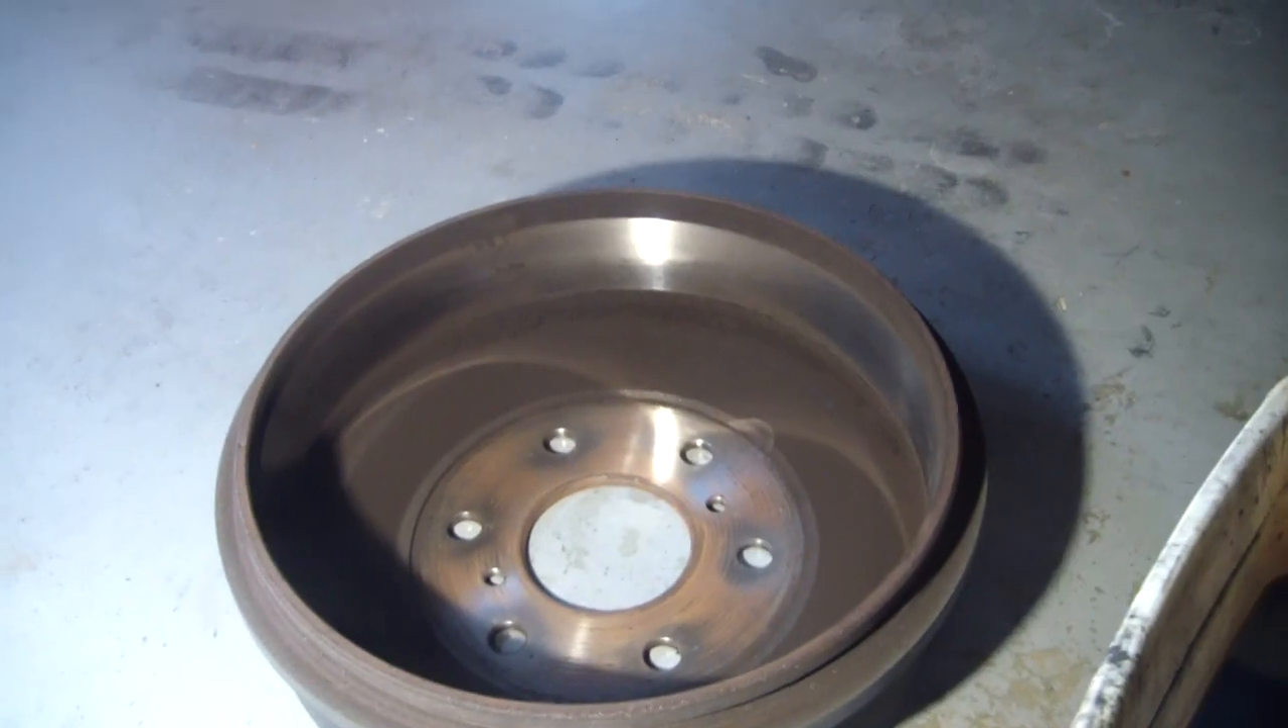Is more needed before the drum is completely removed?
No.